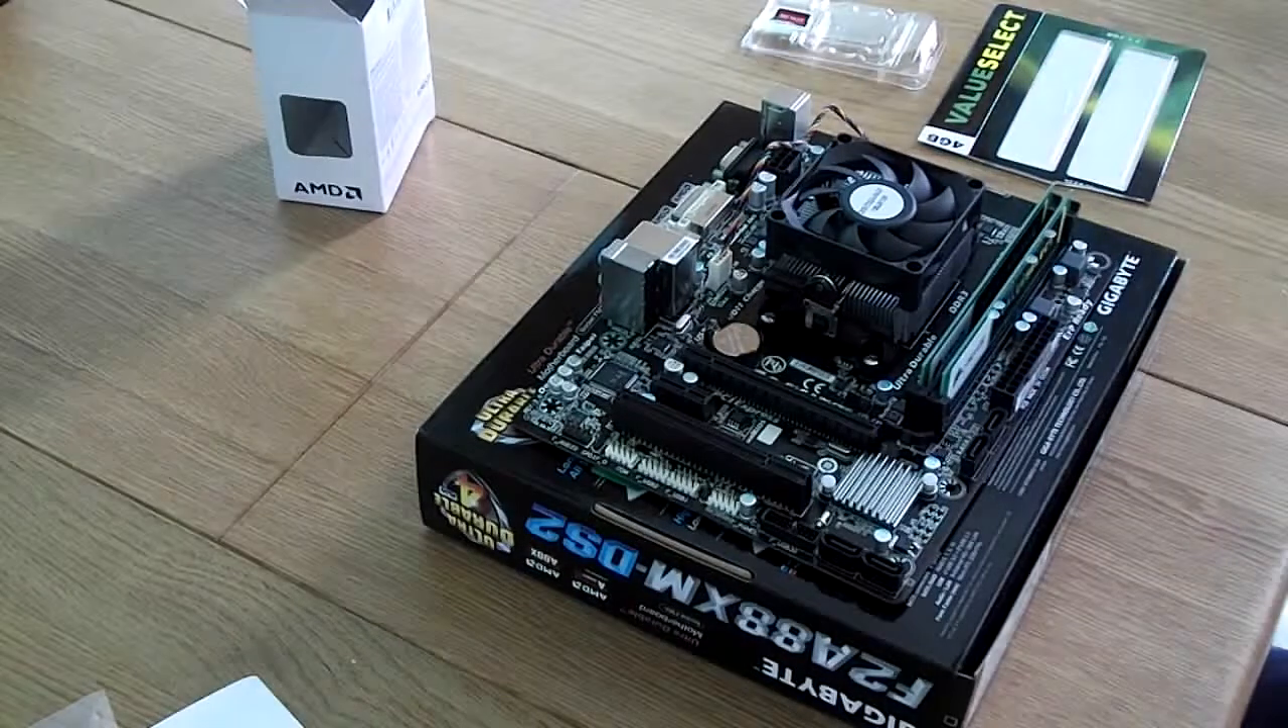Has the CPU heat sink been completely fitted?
Yes.